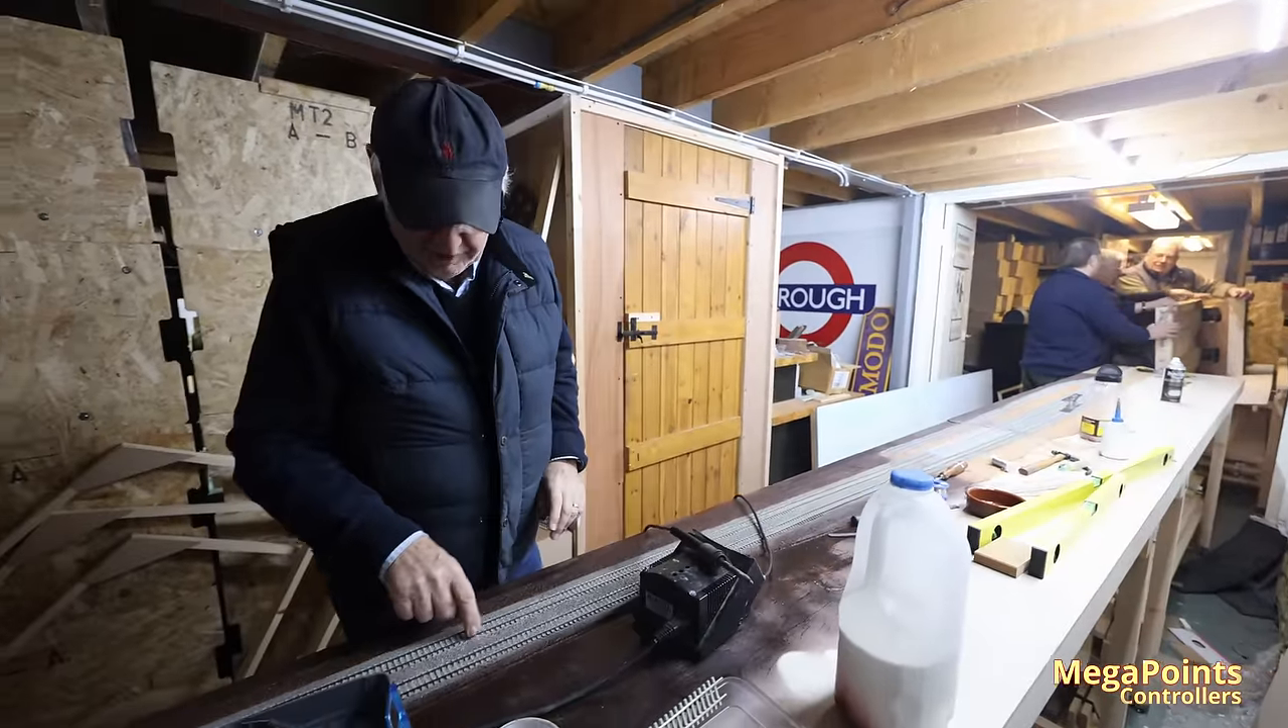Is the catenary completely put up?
No.